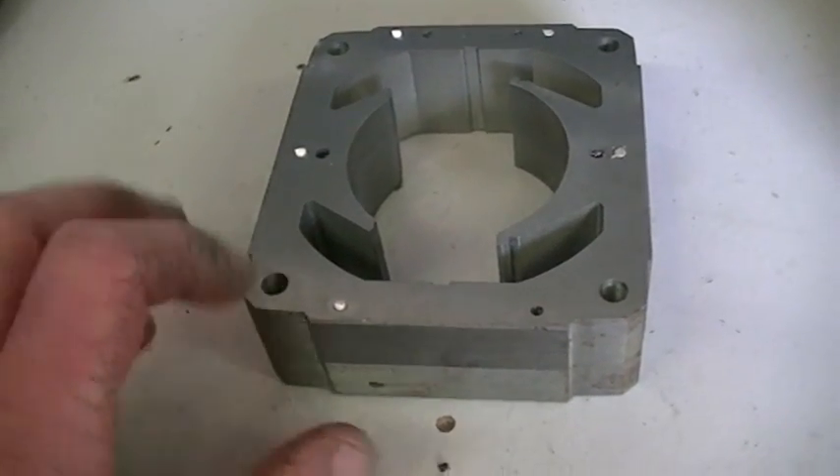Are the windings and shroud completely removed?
Yes.